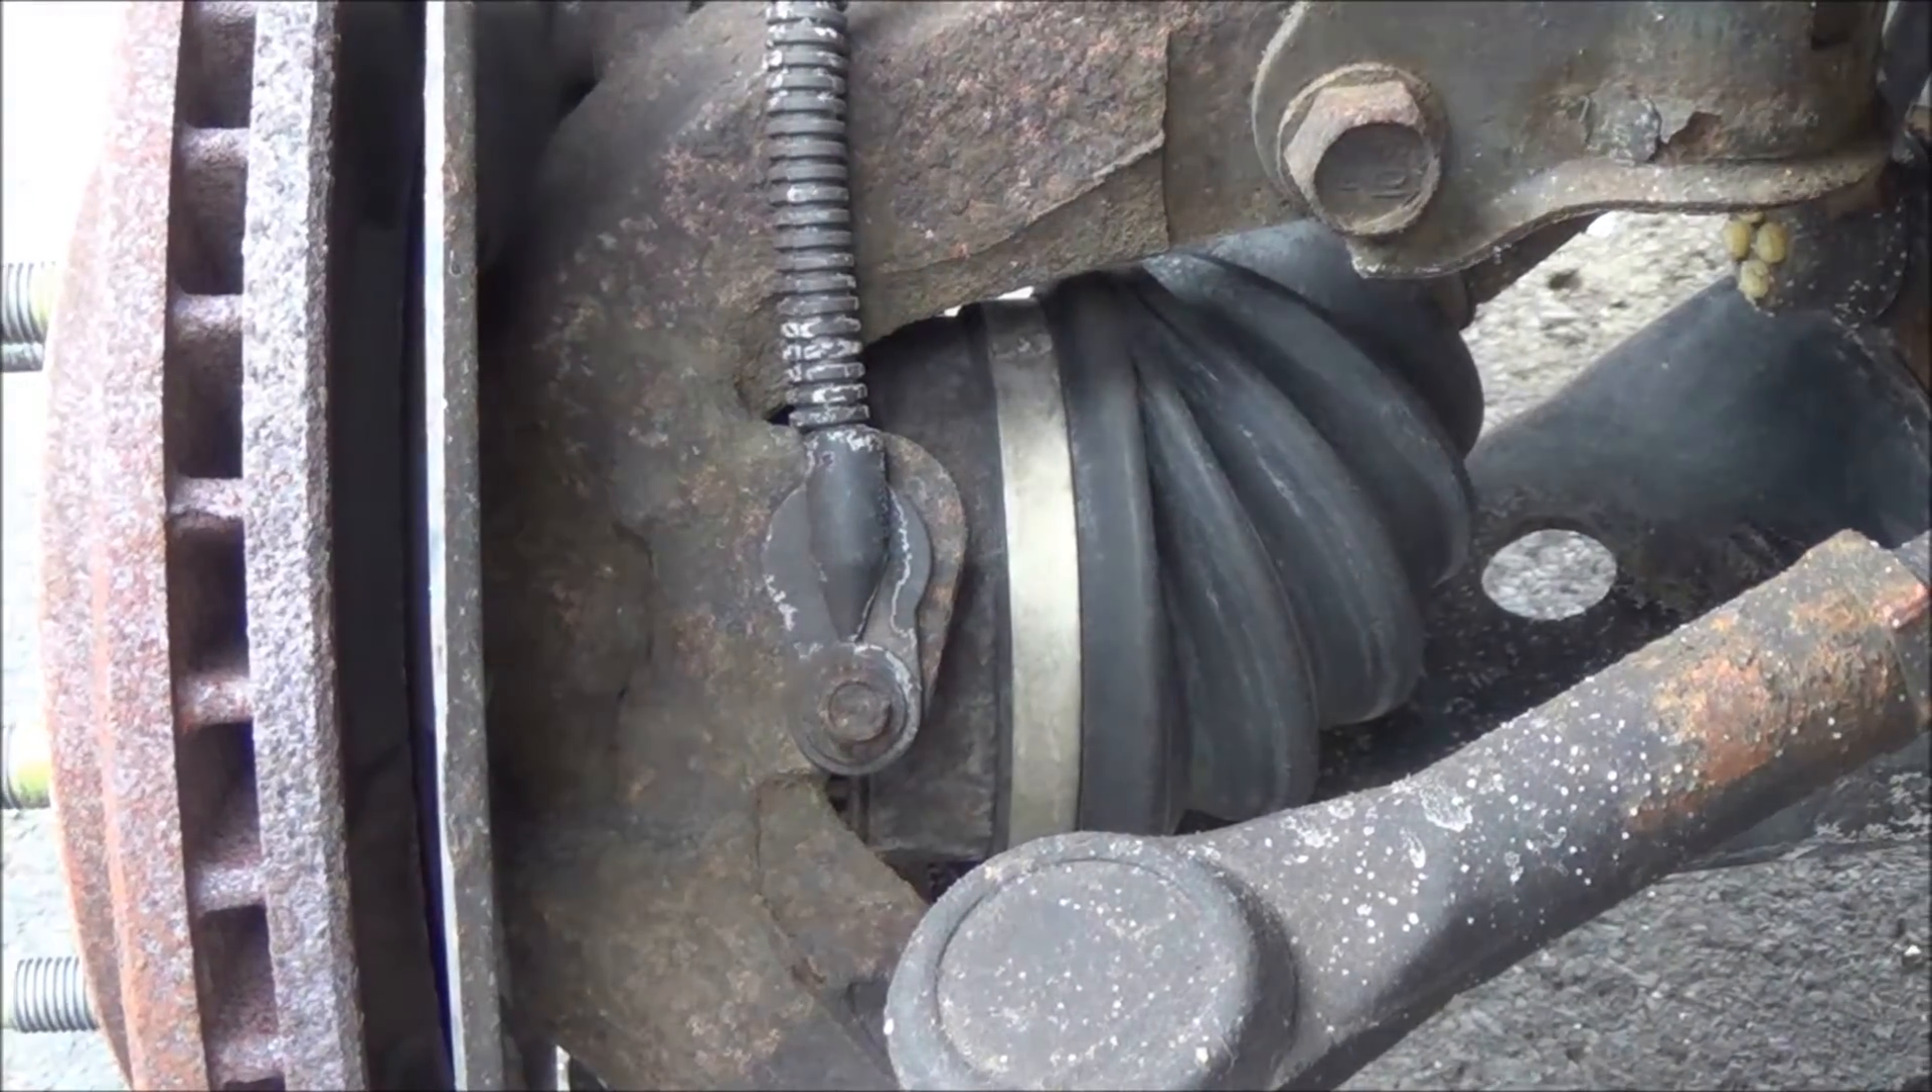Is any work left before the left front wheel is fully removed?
No.